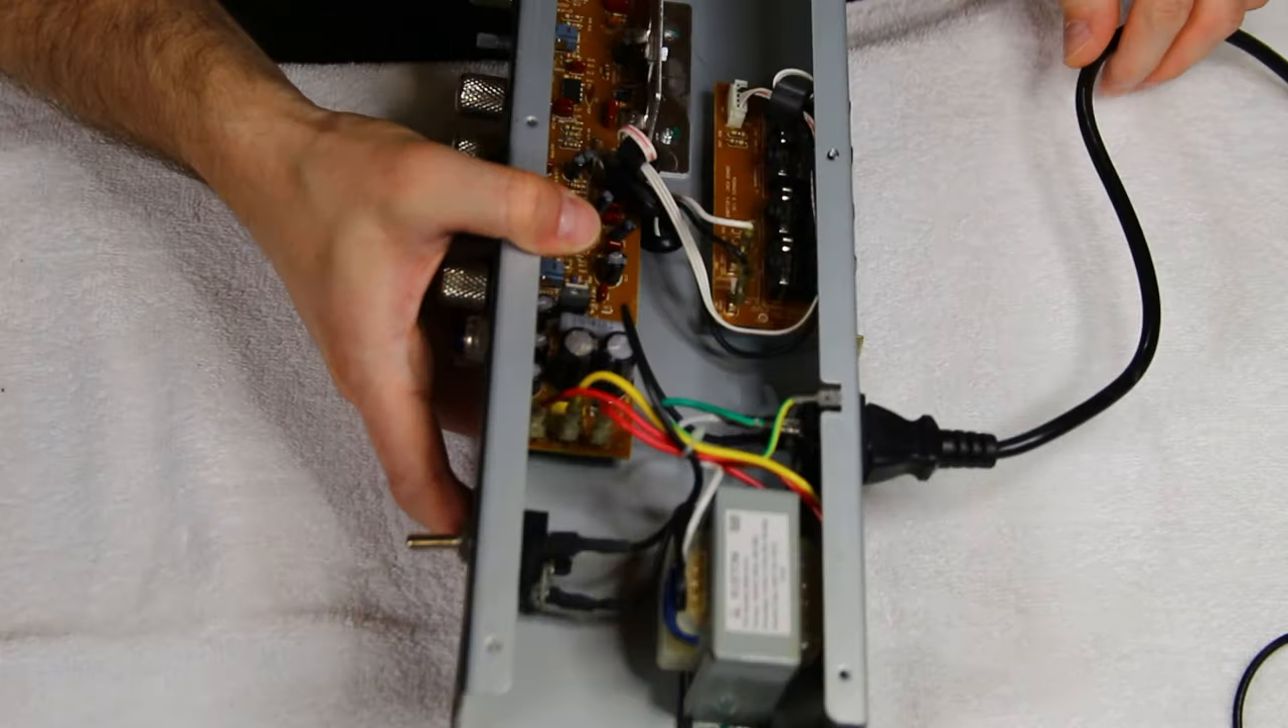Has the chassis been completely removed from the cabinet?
Yes.